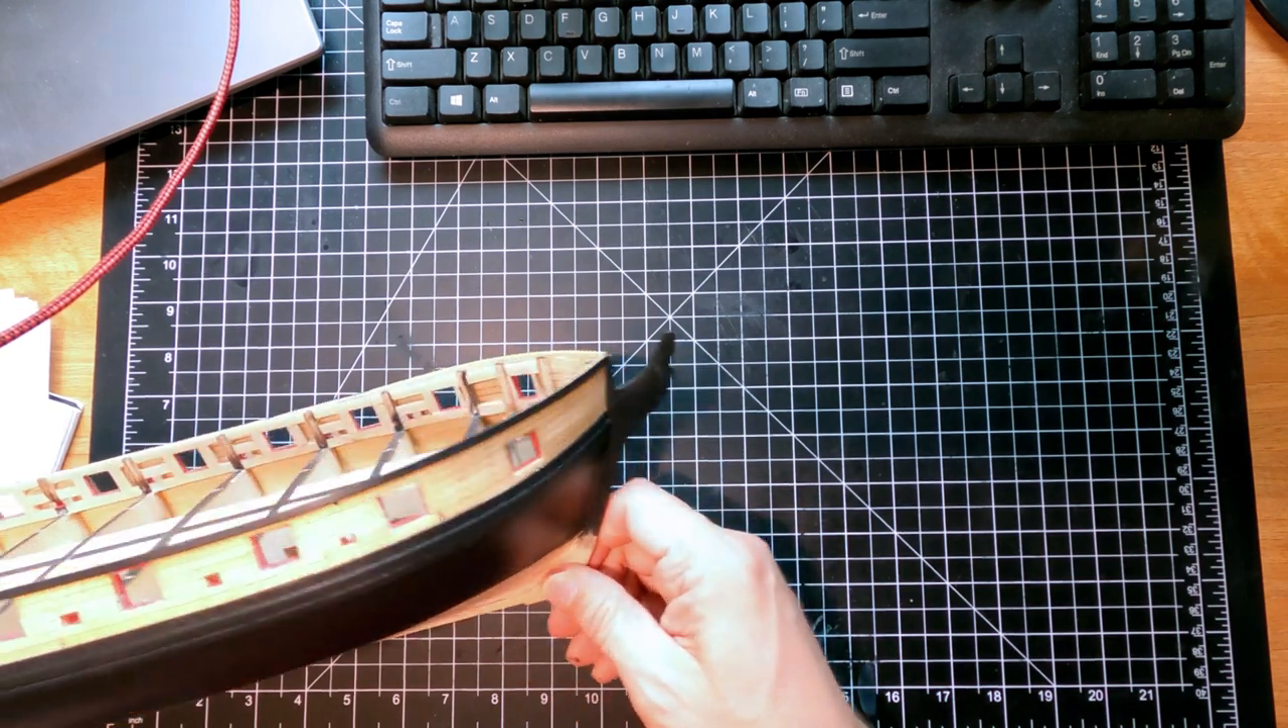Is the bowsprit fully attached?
No.